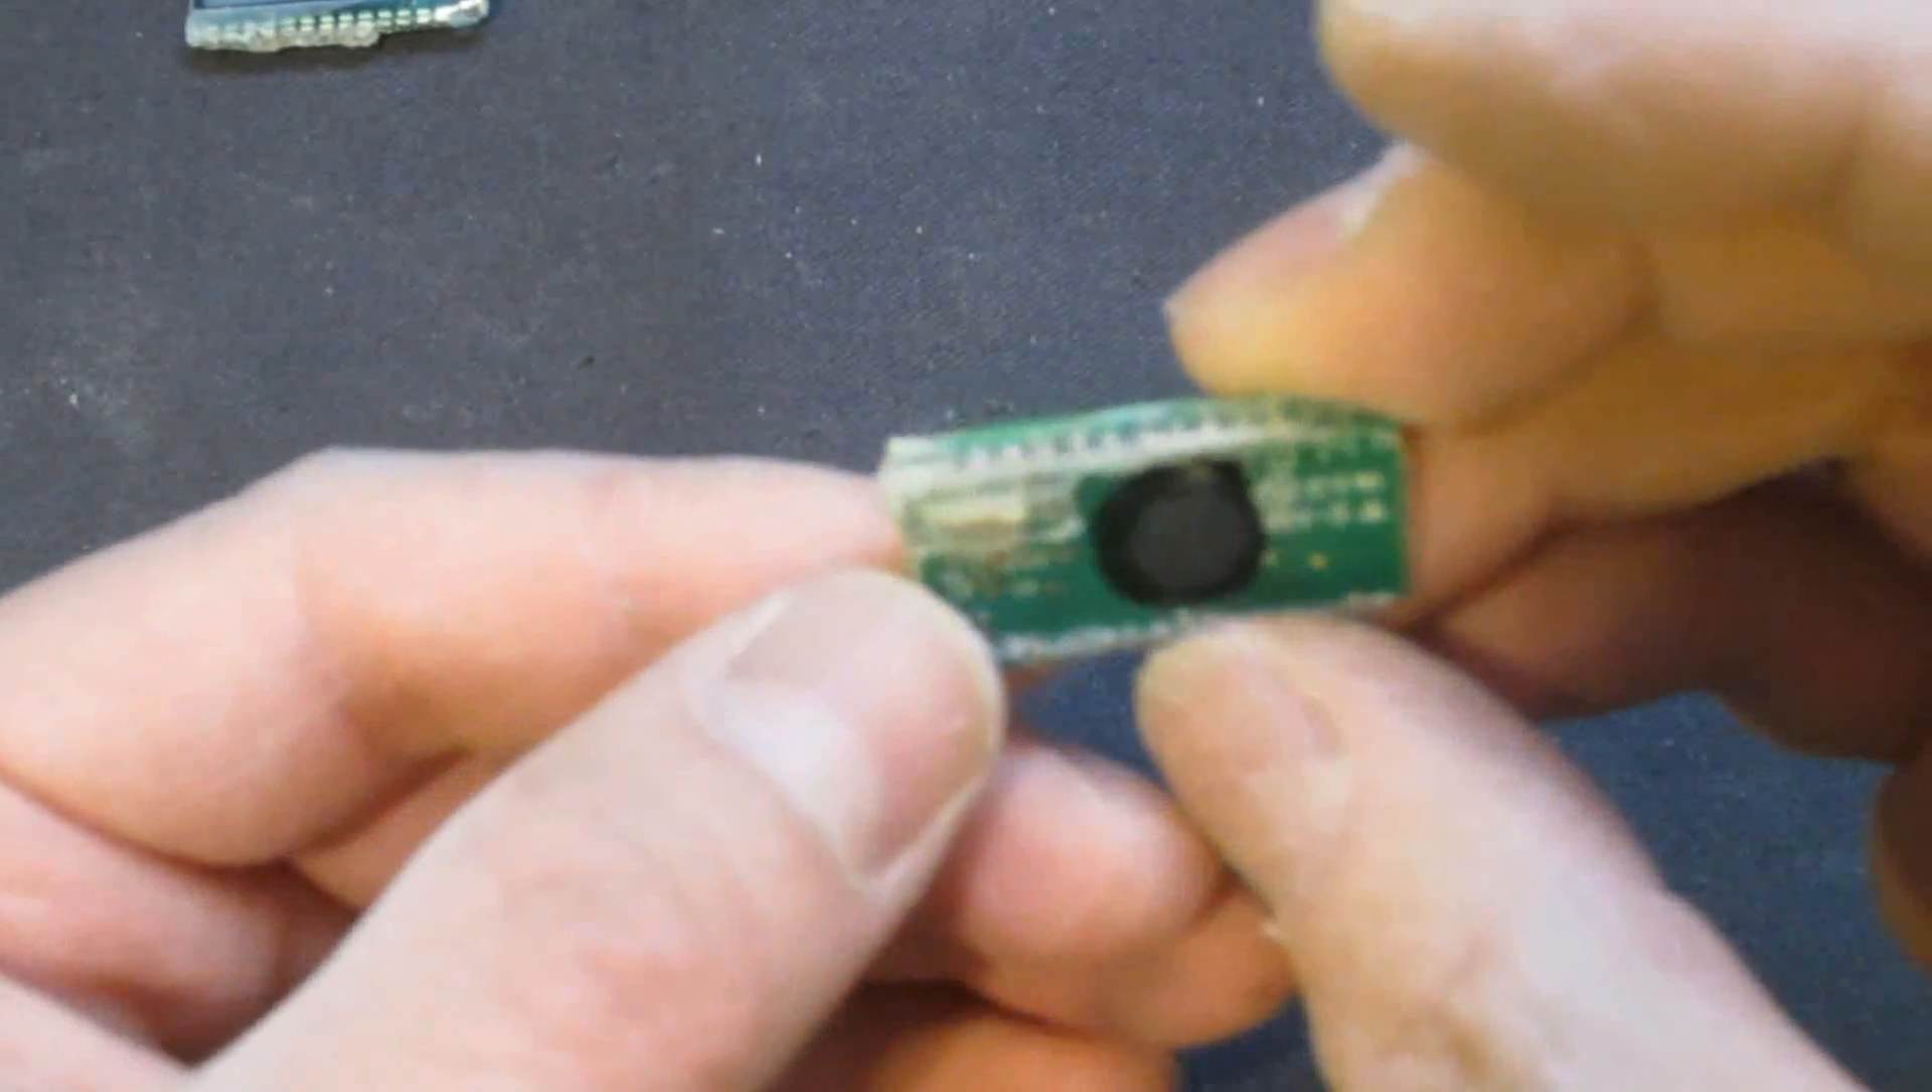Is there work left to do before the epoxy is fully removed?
Yes.